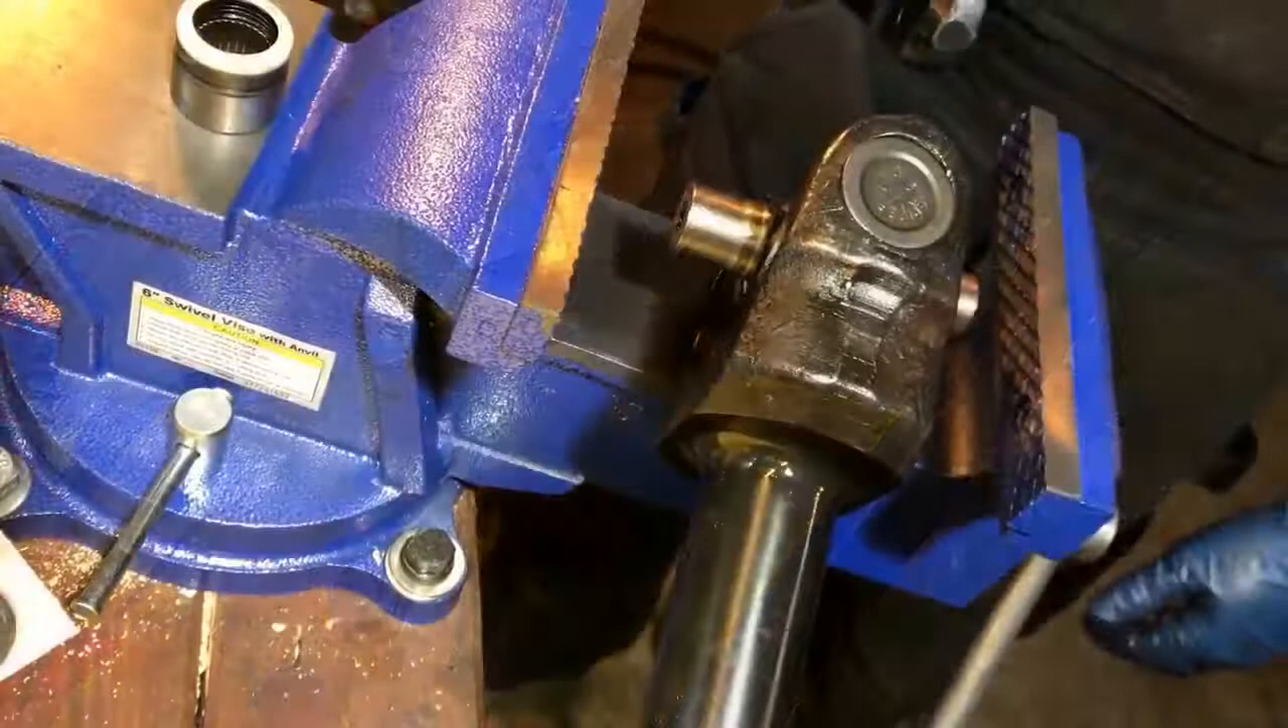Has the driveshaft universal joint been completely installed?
No.